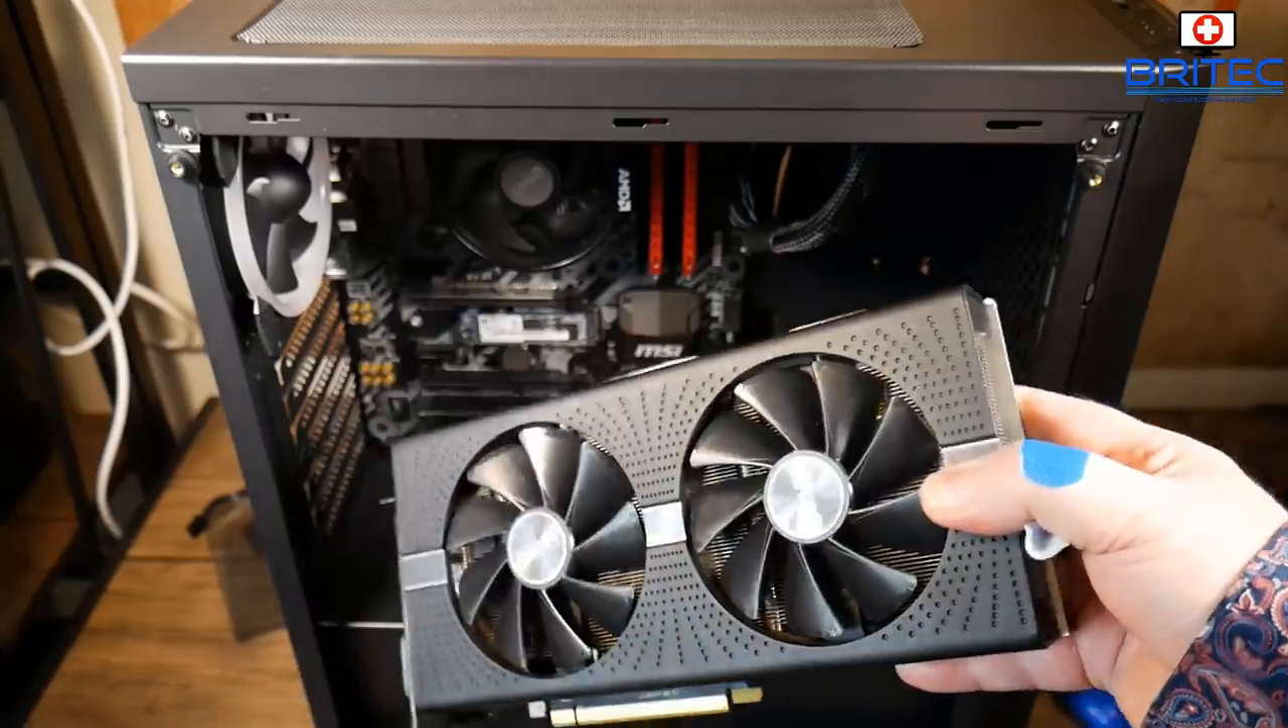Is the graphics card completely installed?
No.